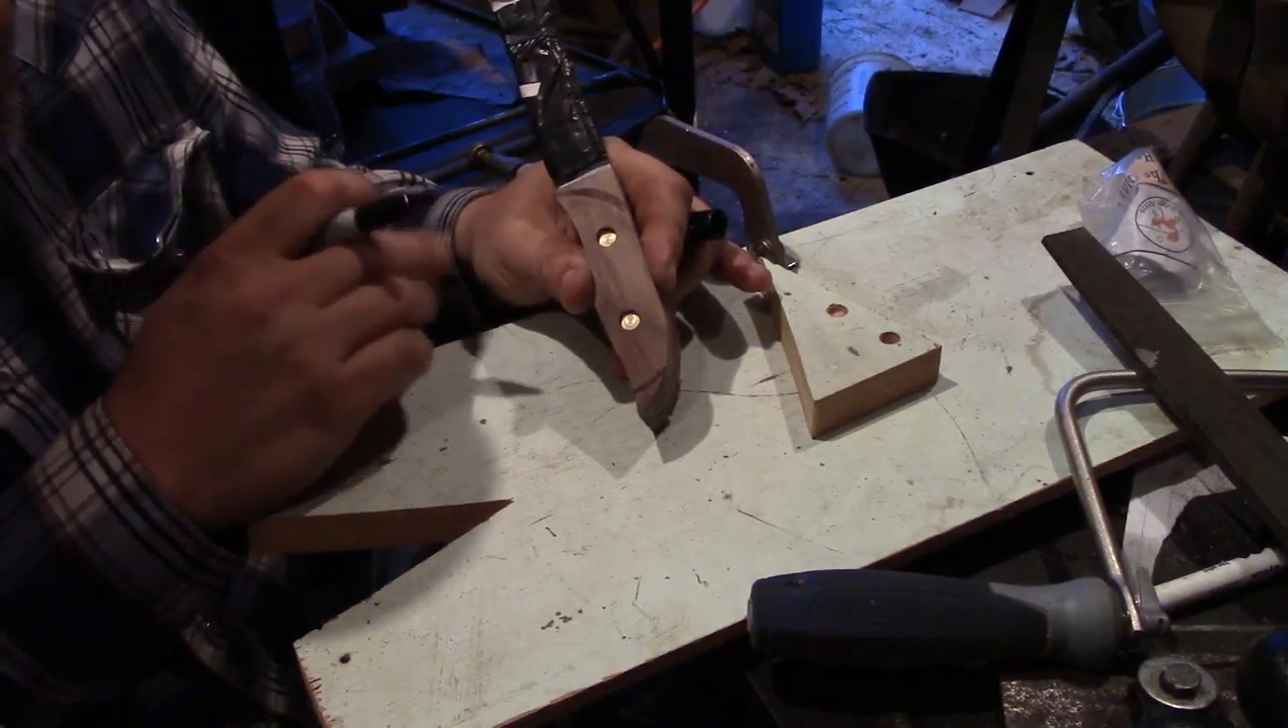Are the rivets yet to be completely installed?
No.